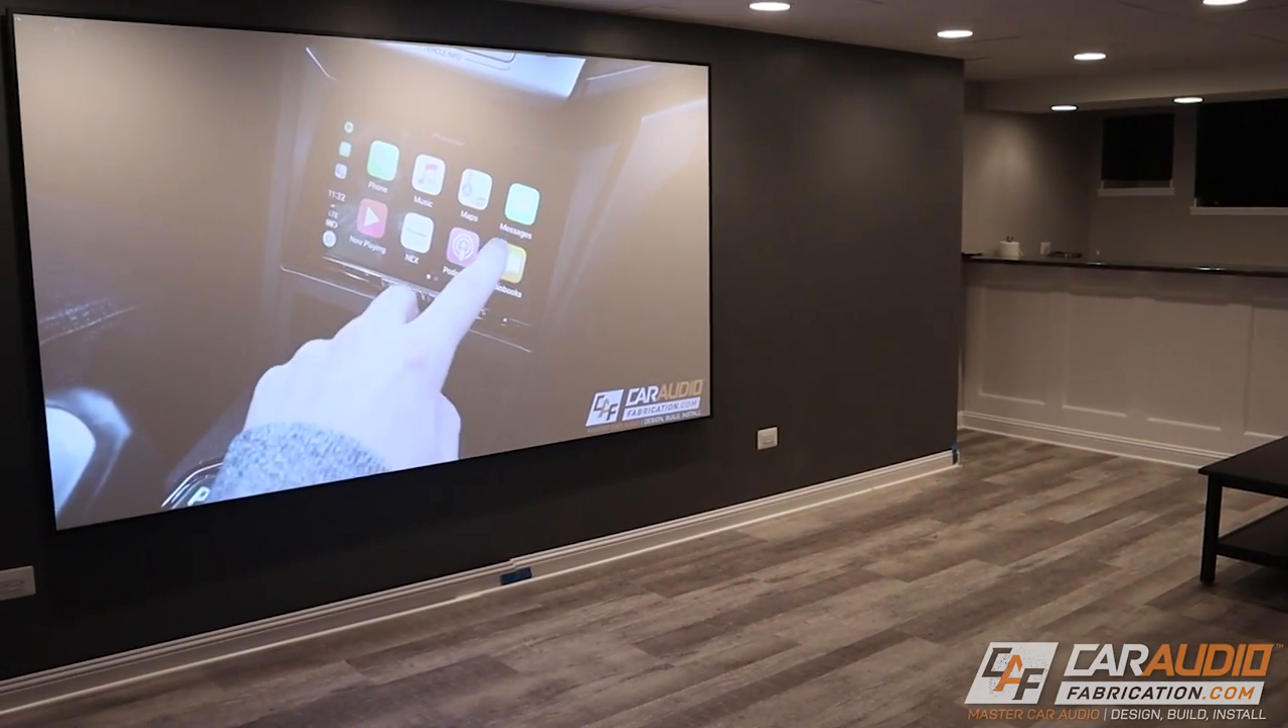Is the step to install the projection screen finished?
Yes.